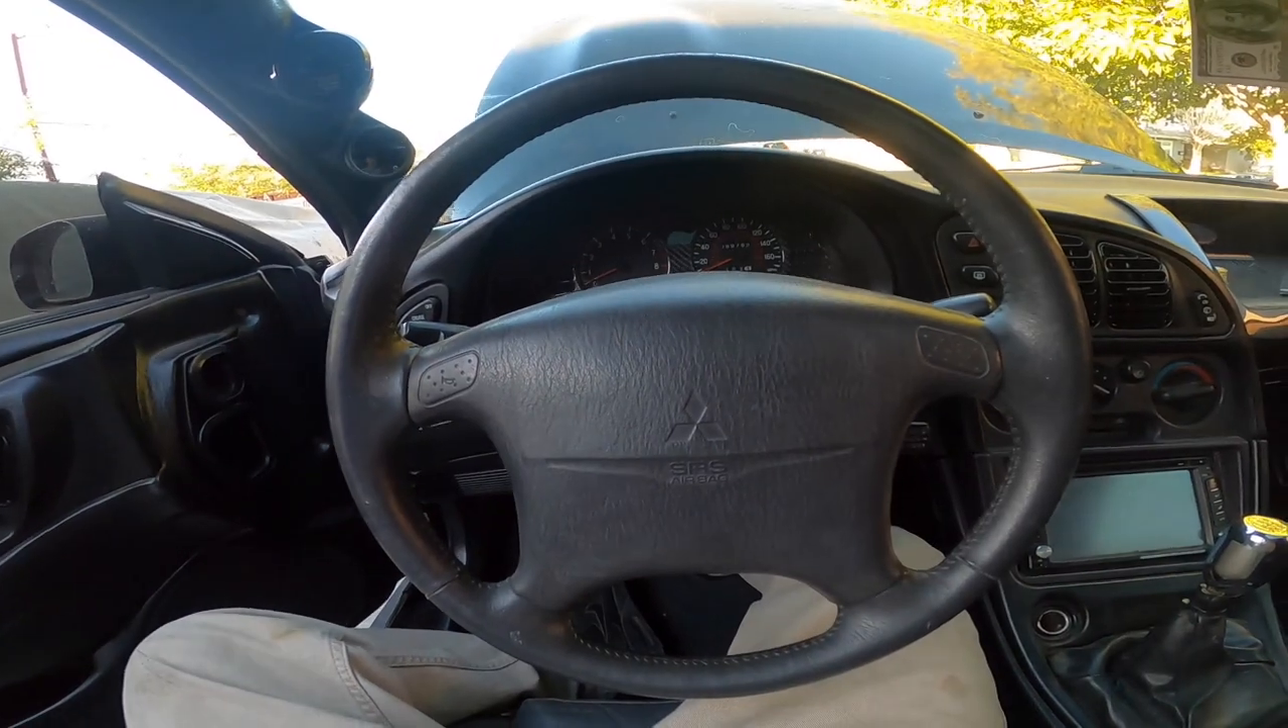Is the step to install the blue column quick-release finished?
No.